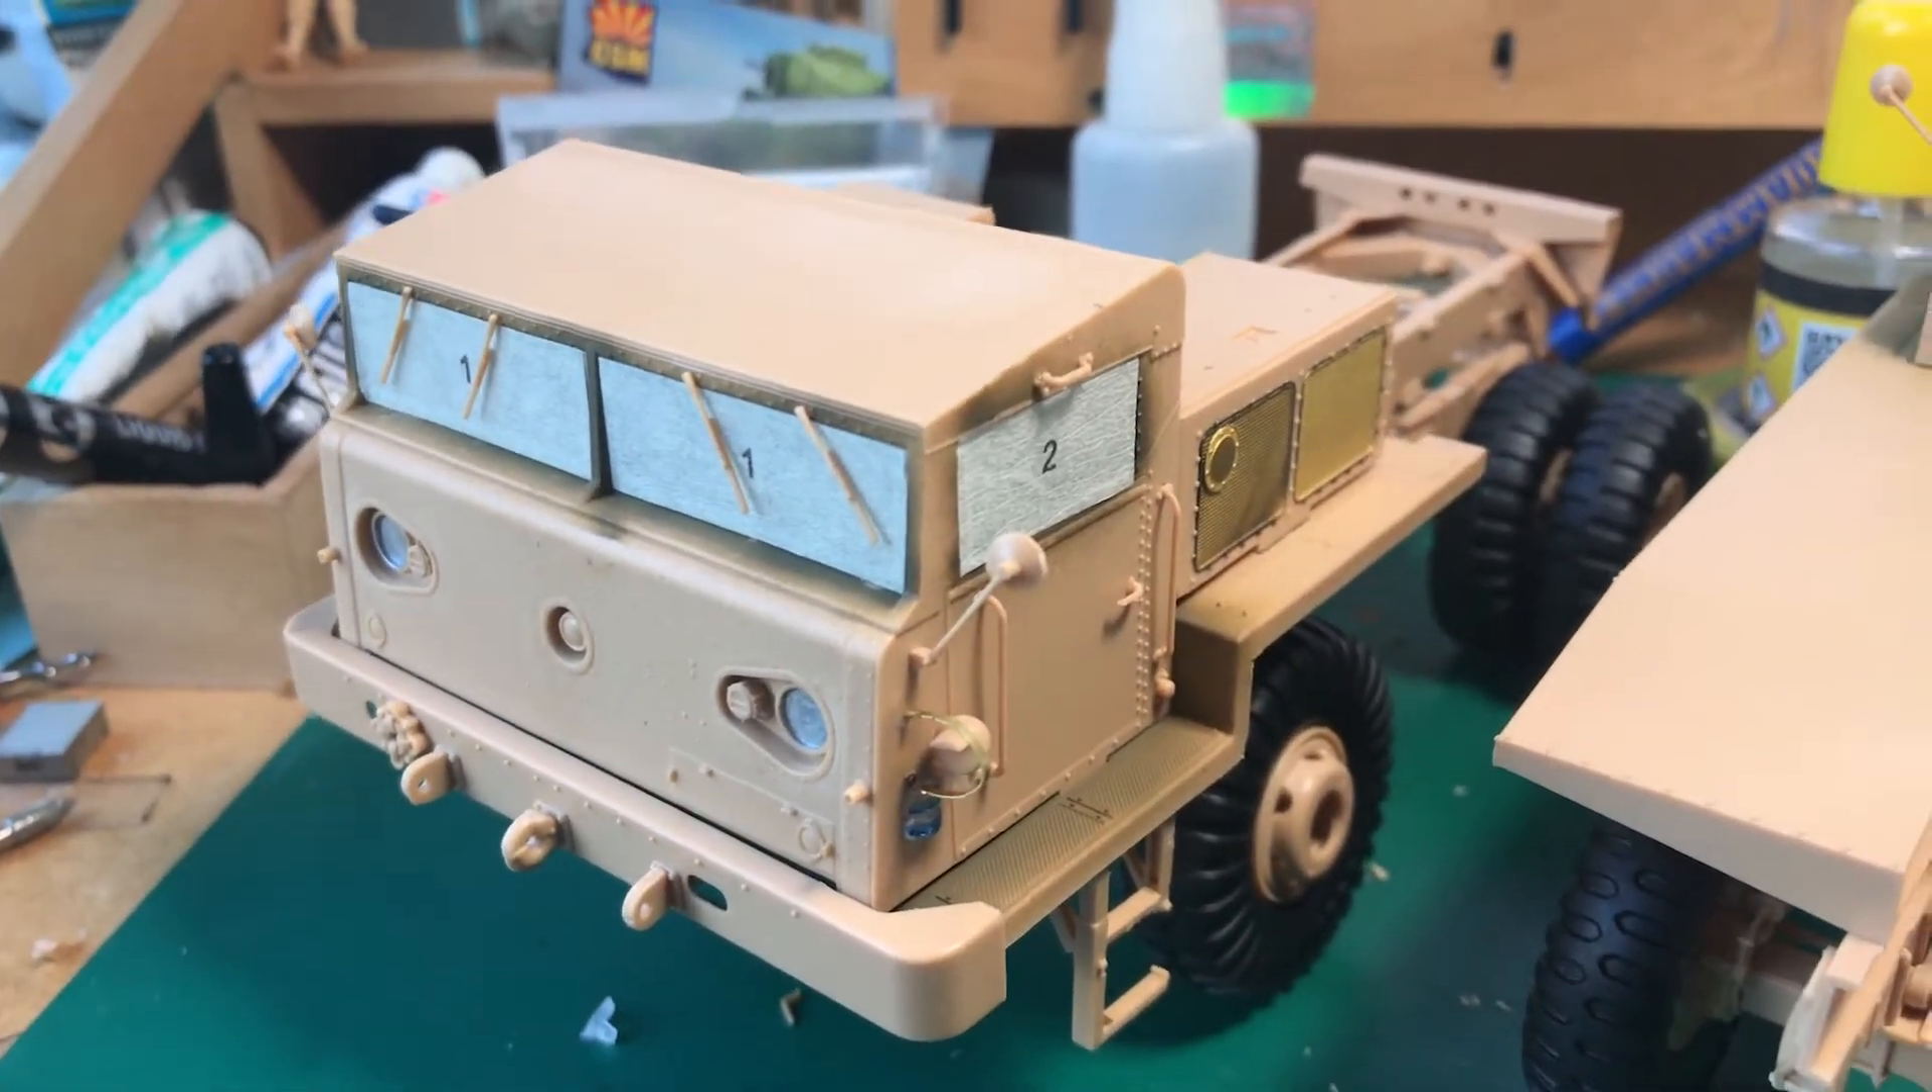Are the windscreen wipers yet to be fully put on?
No.